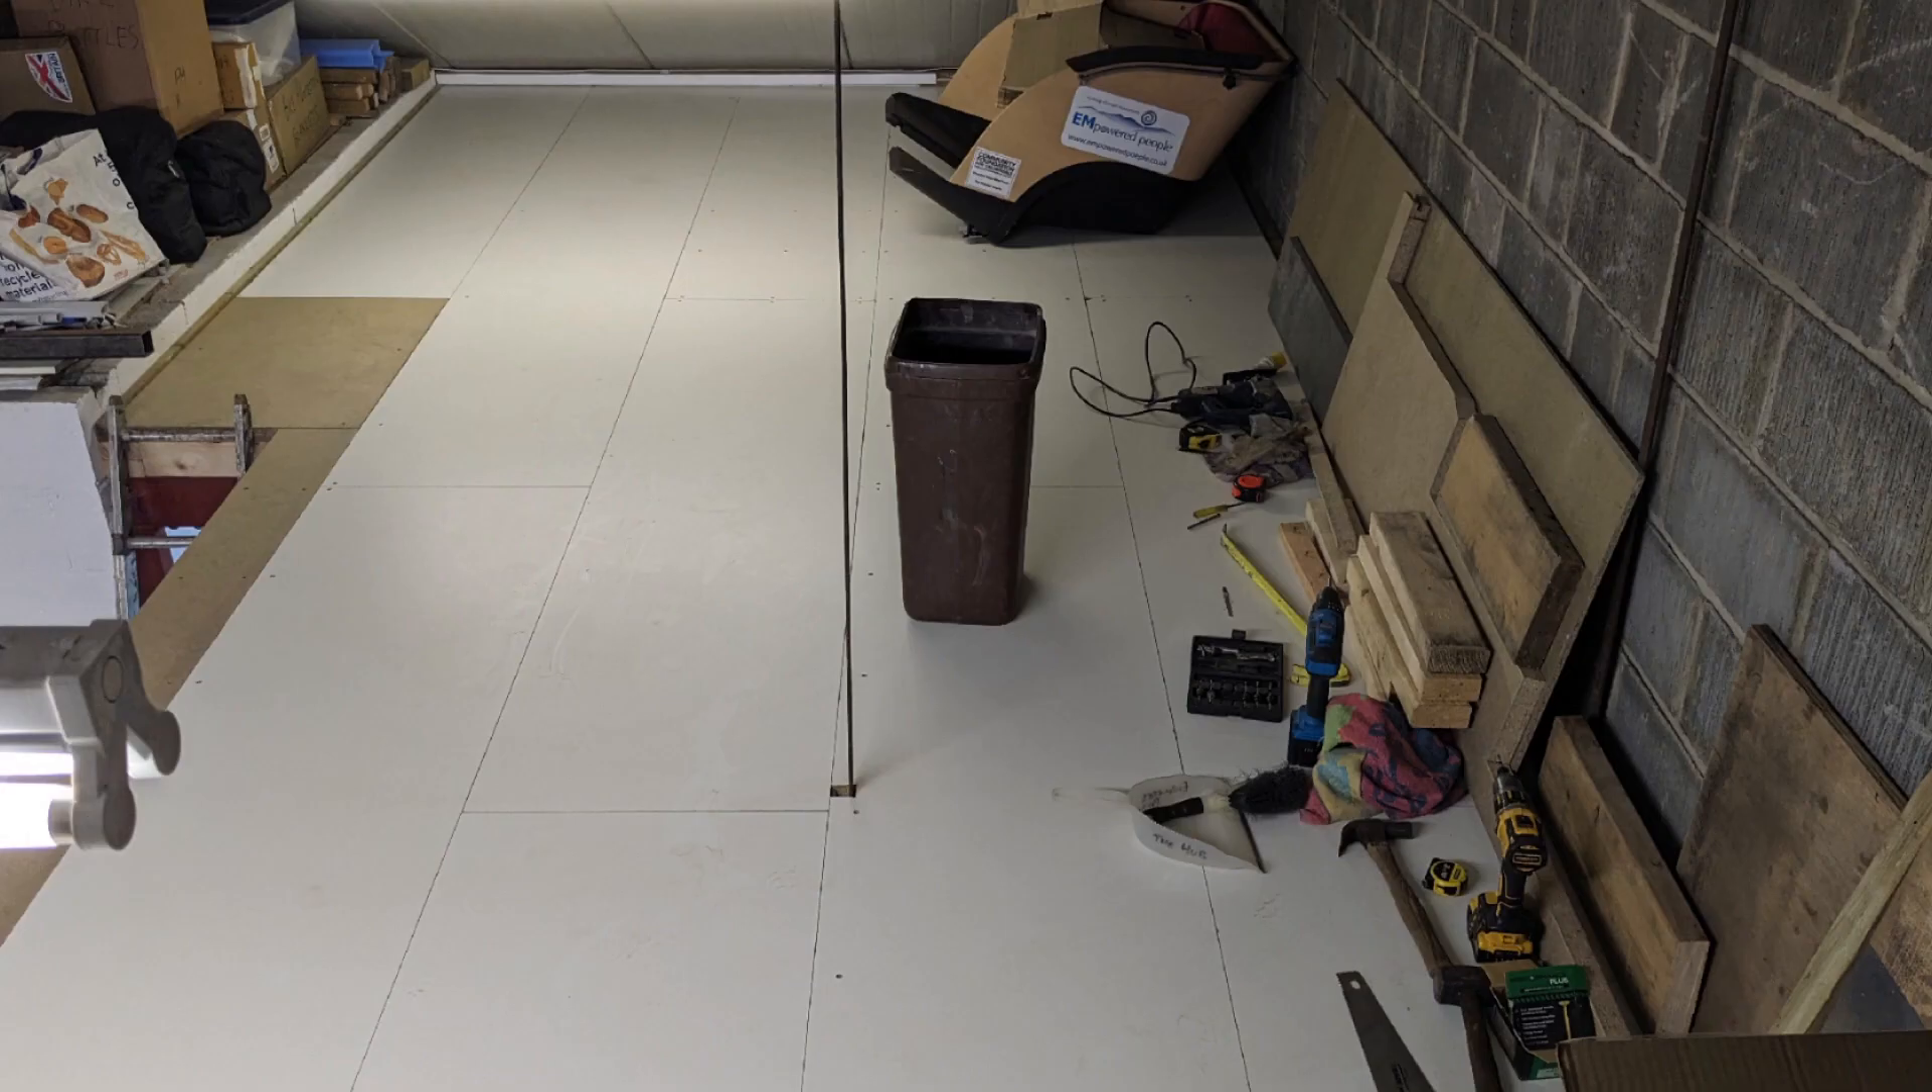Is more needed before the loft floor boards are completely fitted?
No.